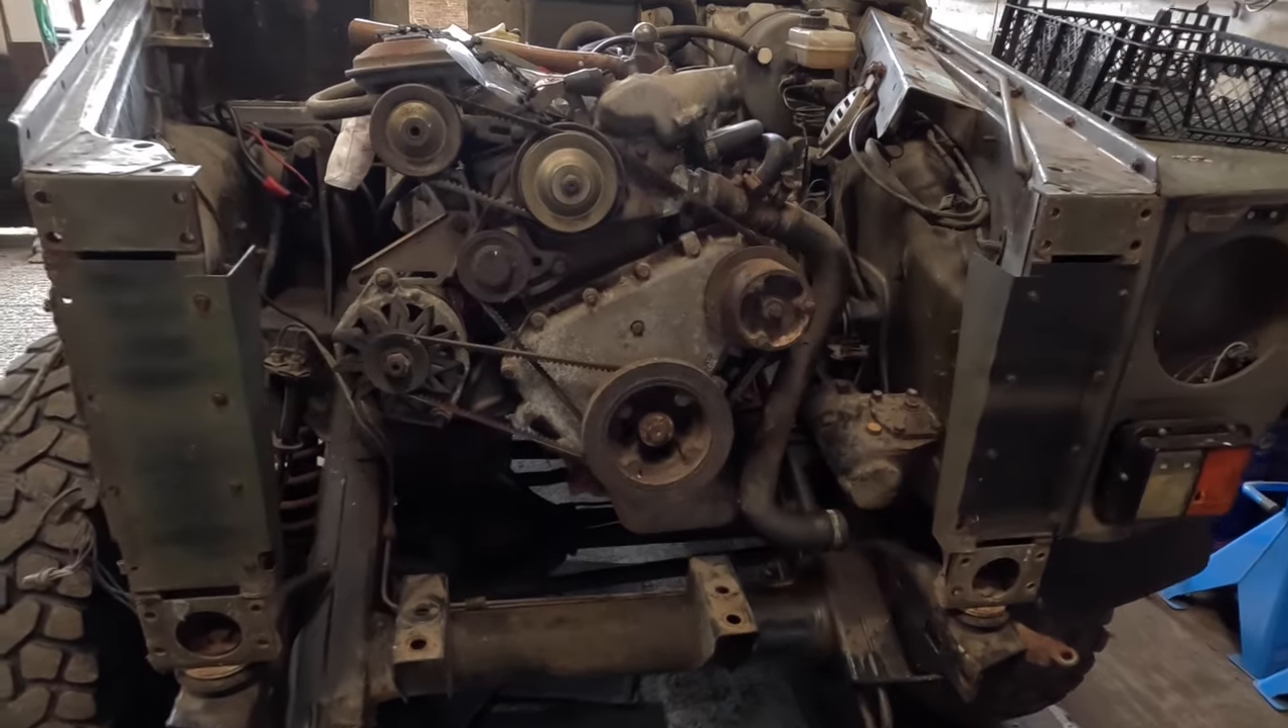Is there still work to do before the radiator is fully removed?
No.